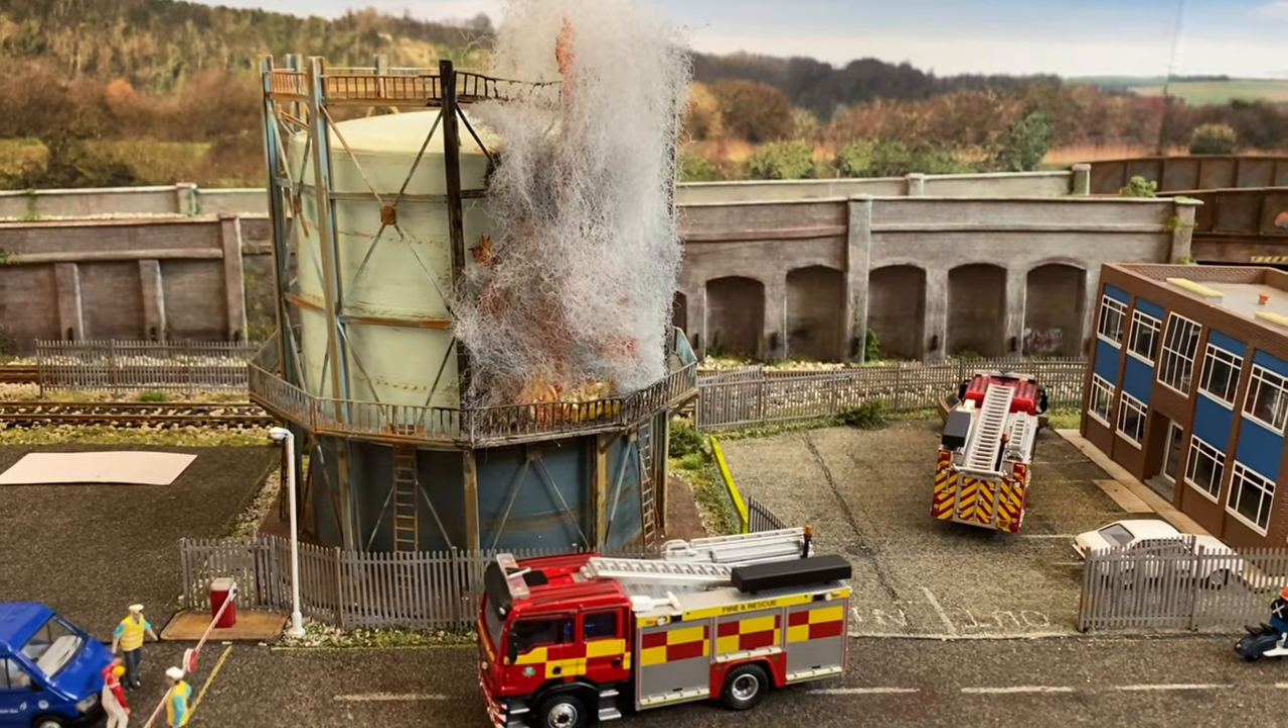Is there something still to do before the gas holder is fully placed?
No.